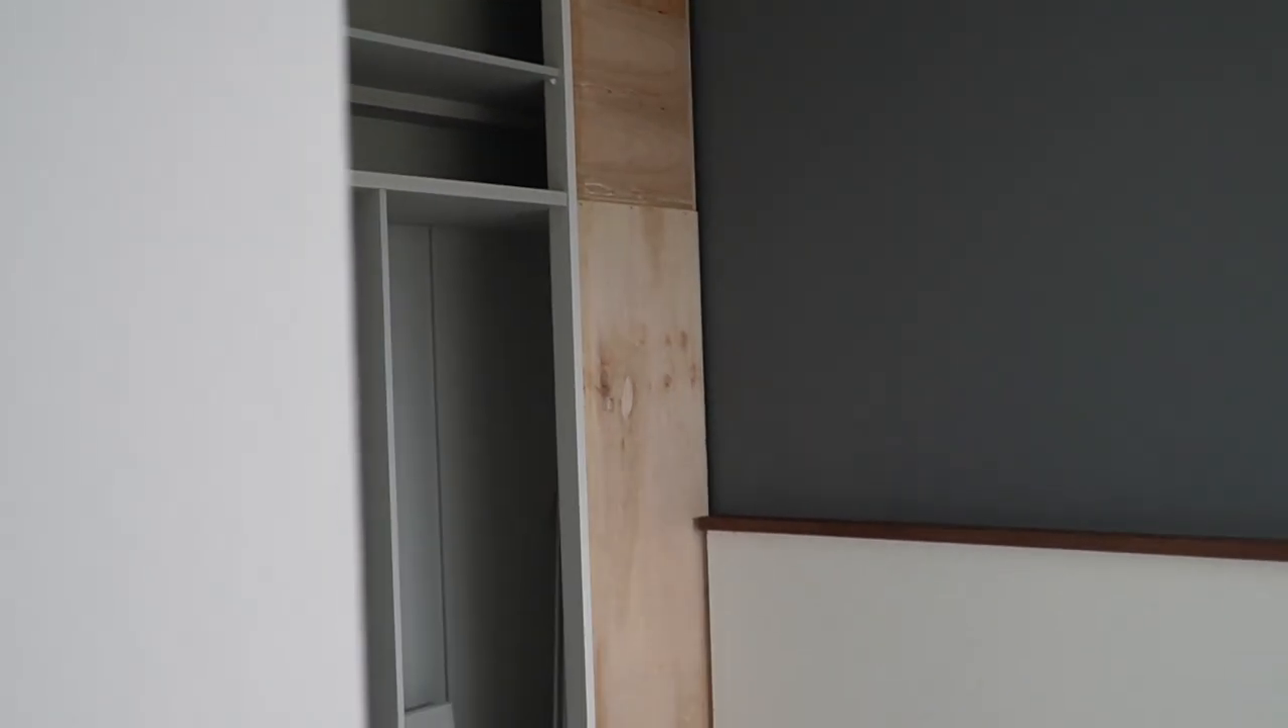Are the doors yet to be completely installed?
Yes.